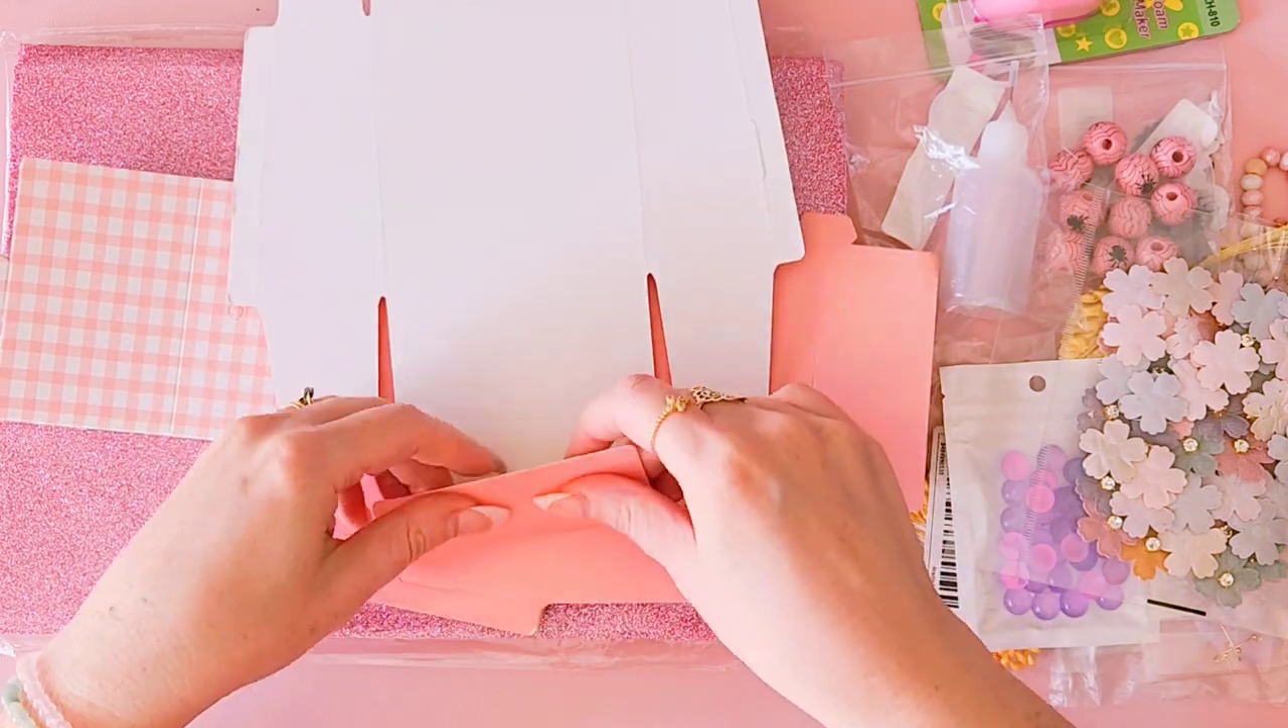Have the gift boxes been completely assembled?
No.